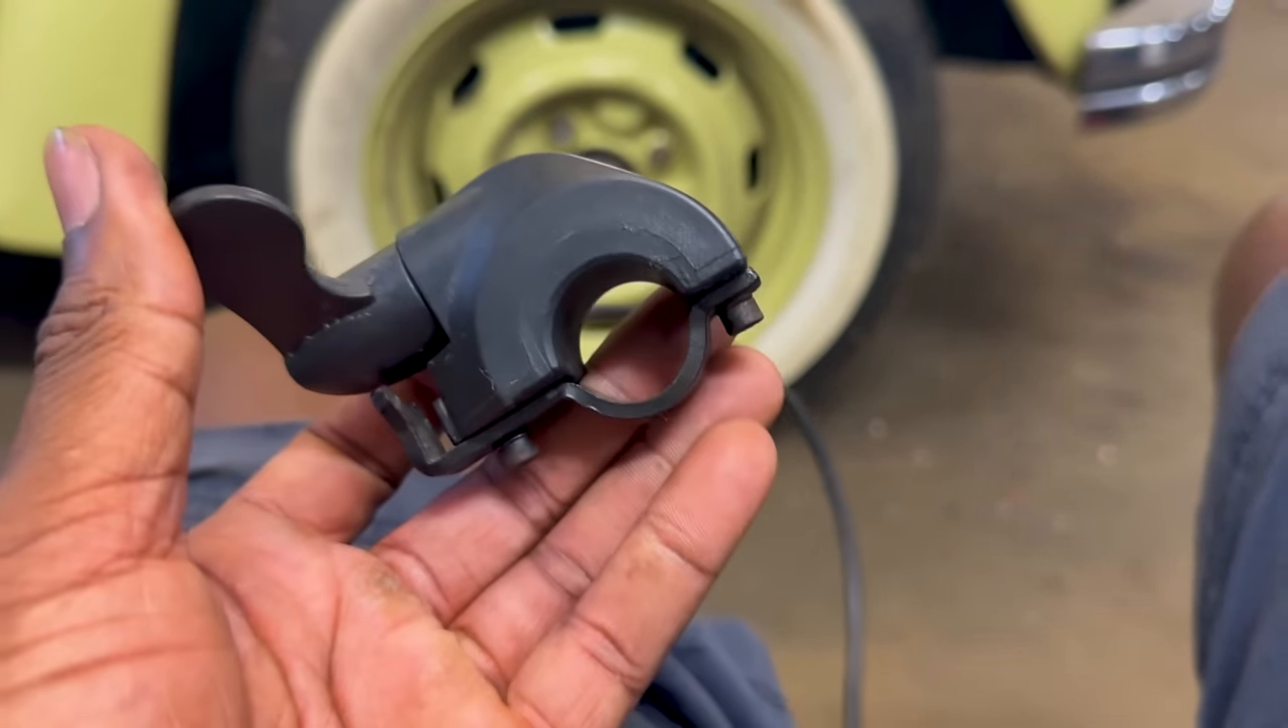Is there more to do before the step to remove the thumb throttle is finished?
No.